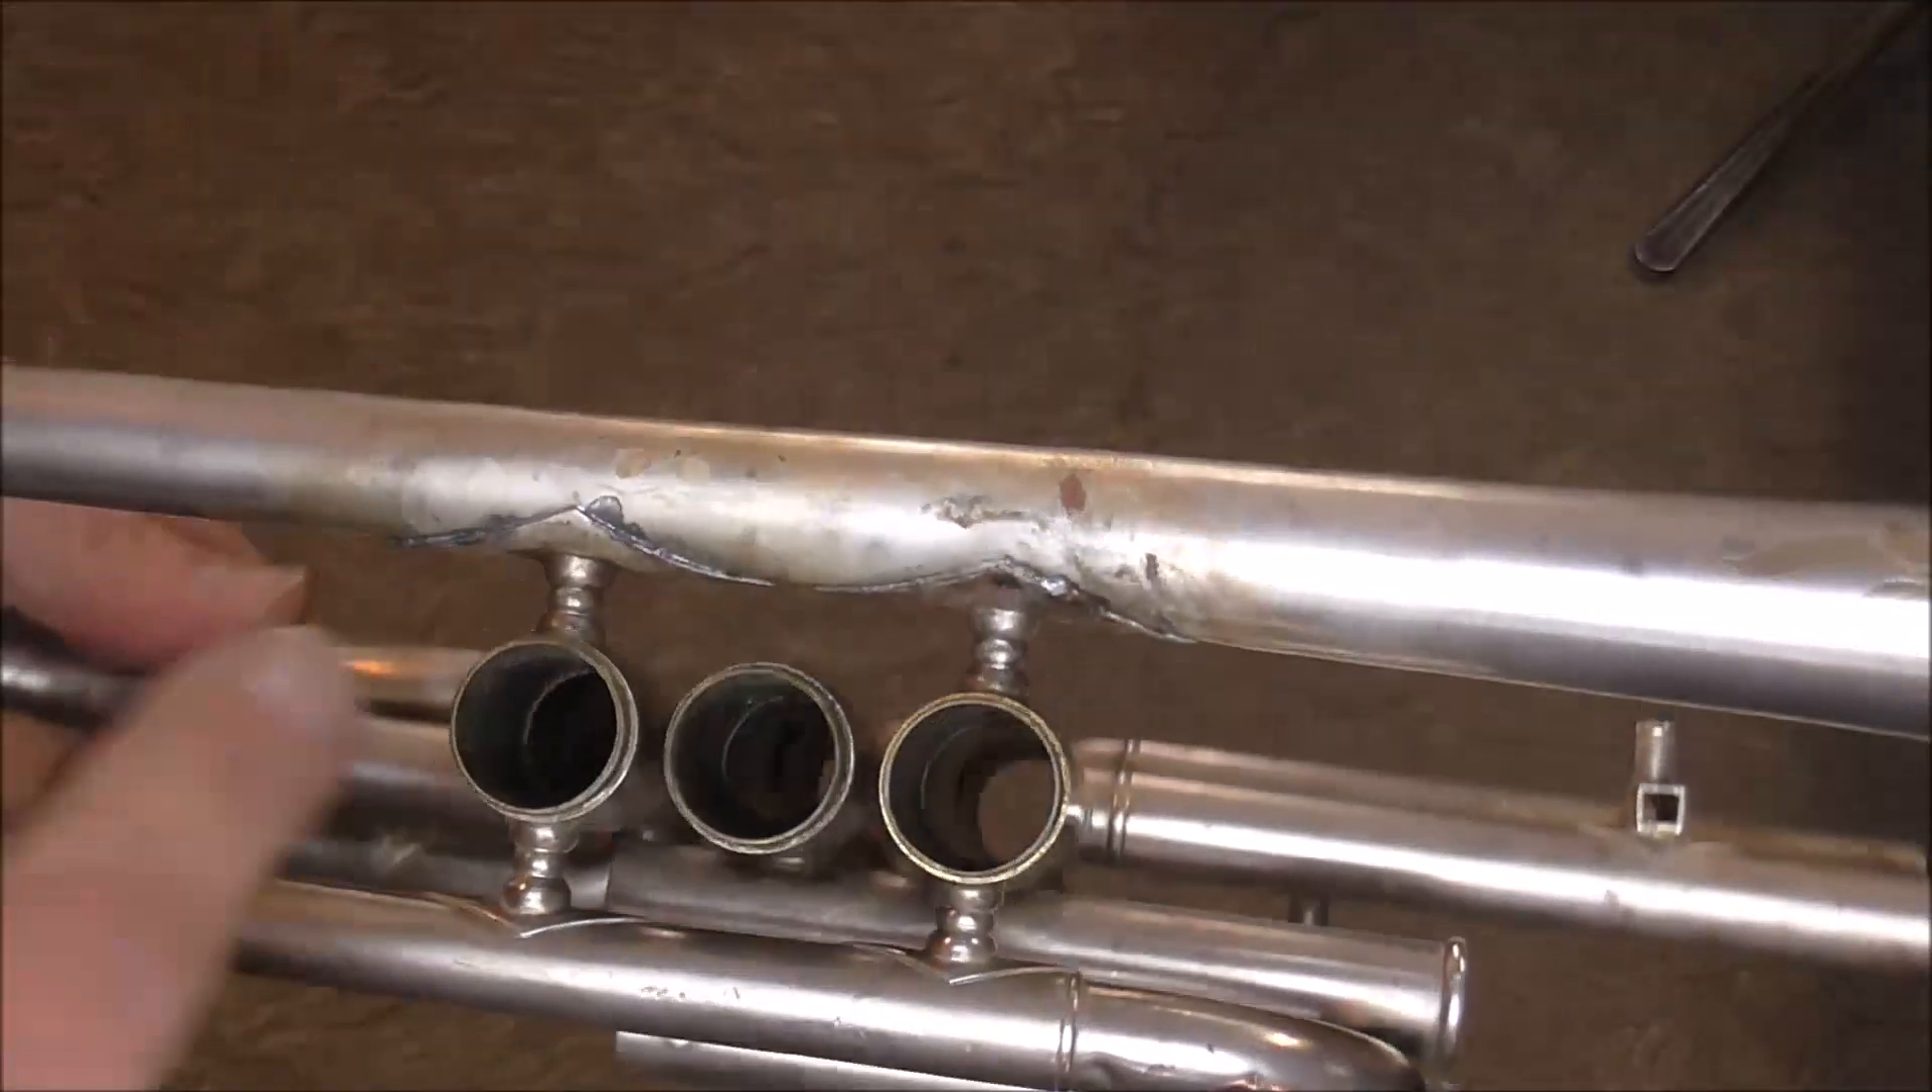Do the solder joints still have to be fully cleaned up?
Yes.